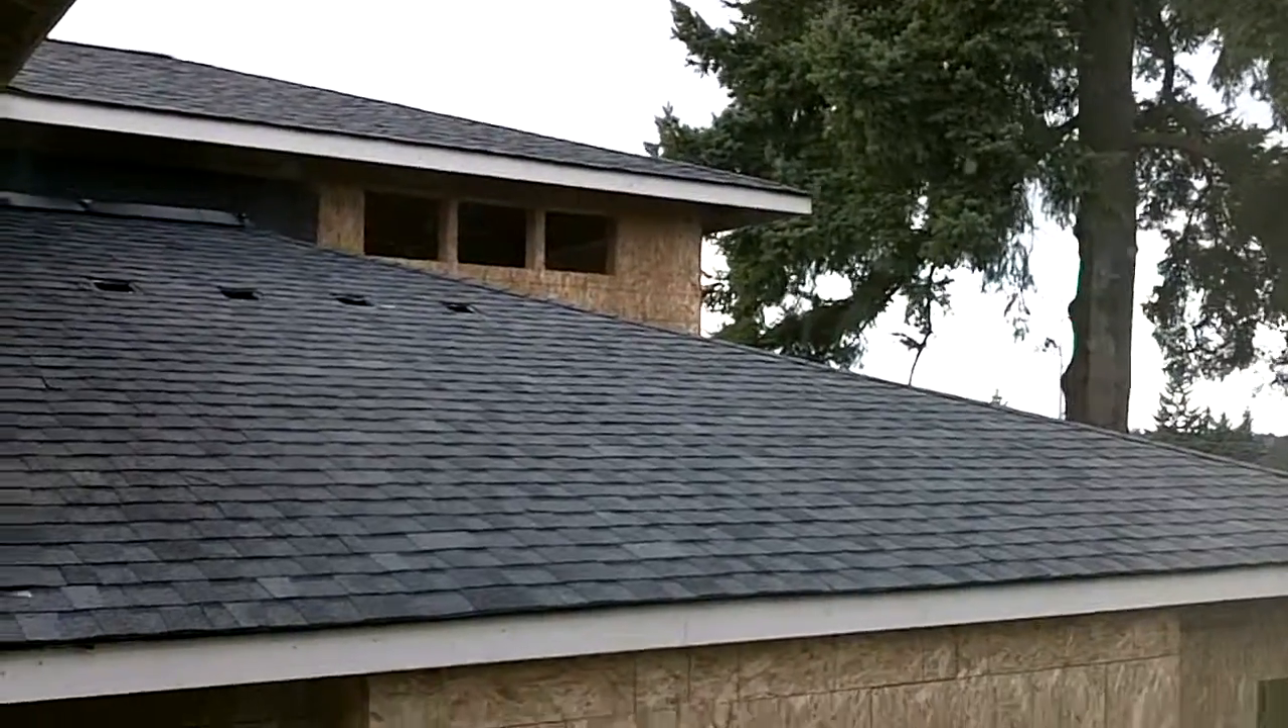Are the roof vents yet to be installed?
Yes.